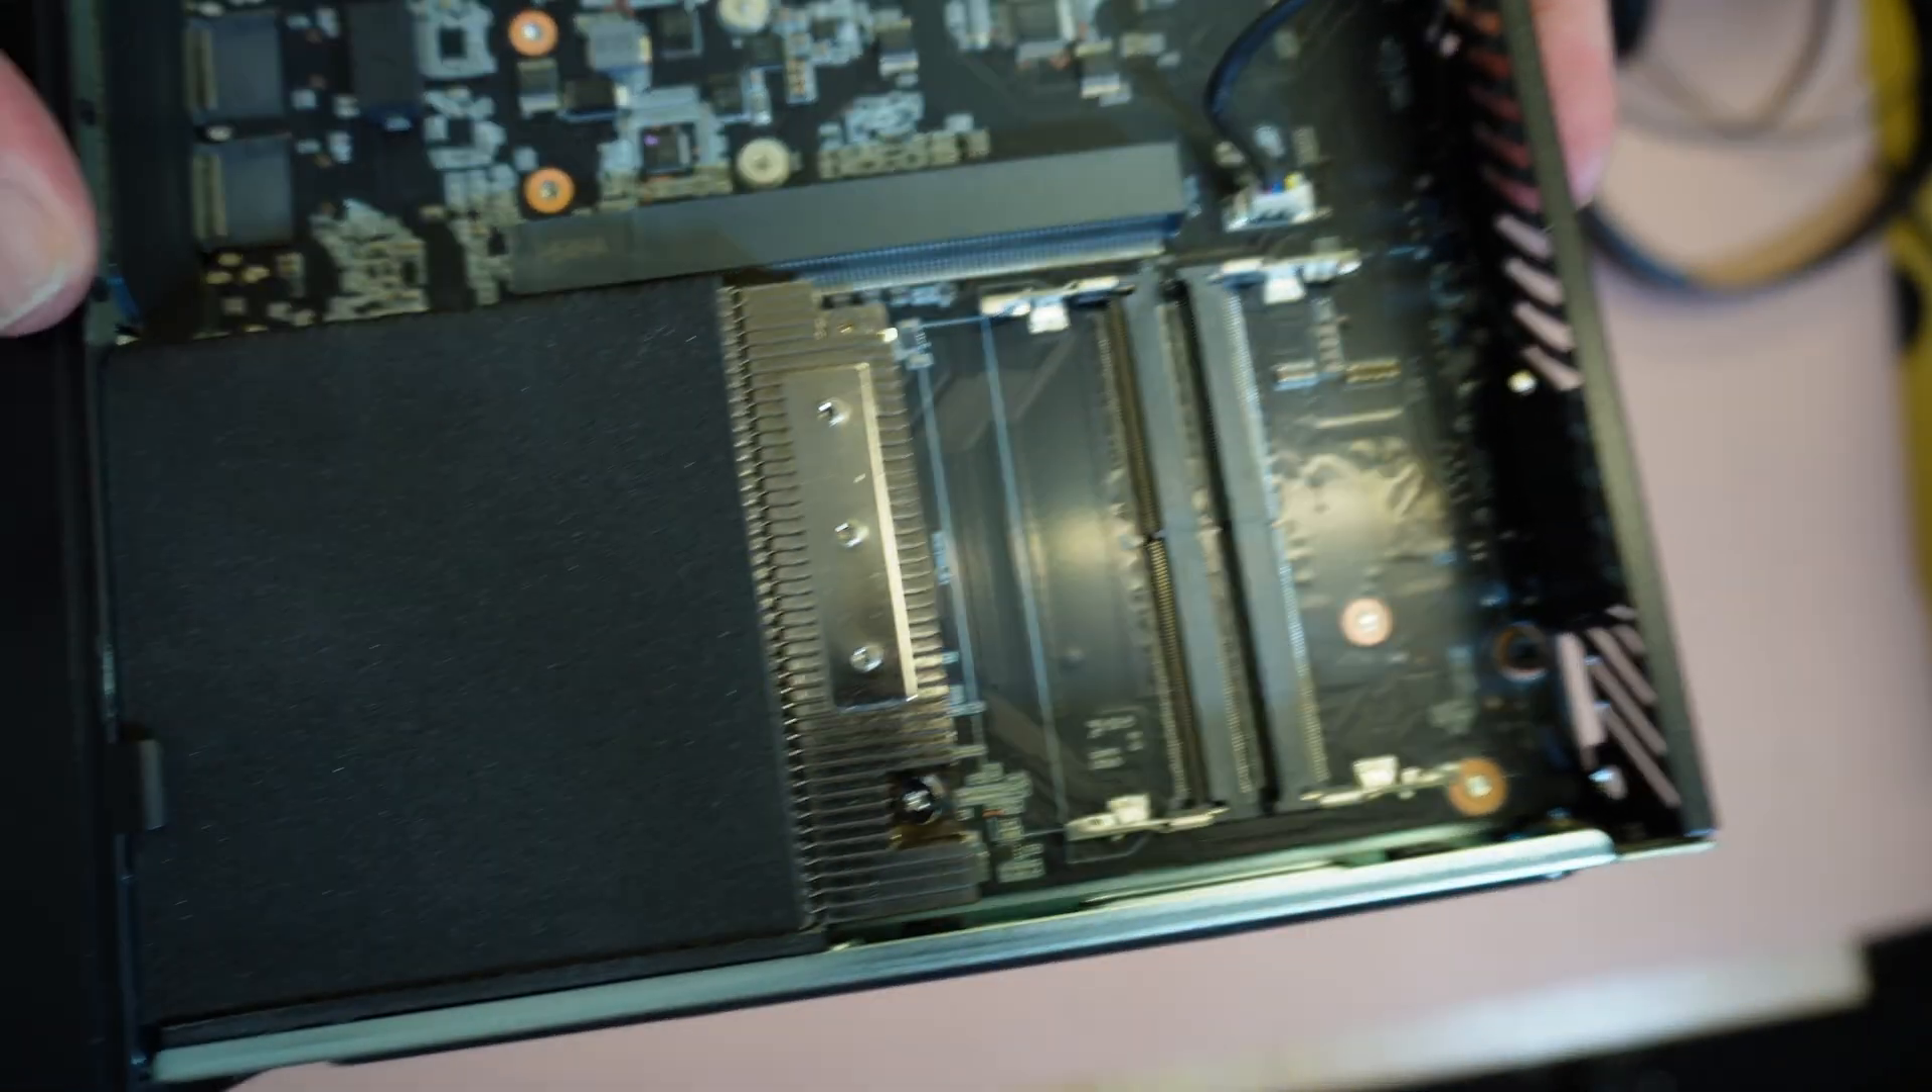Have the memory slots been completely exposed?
Yes.